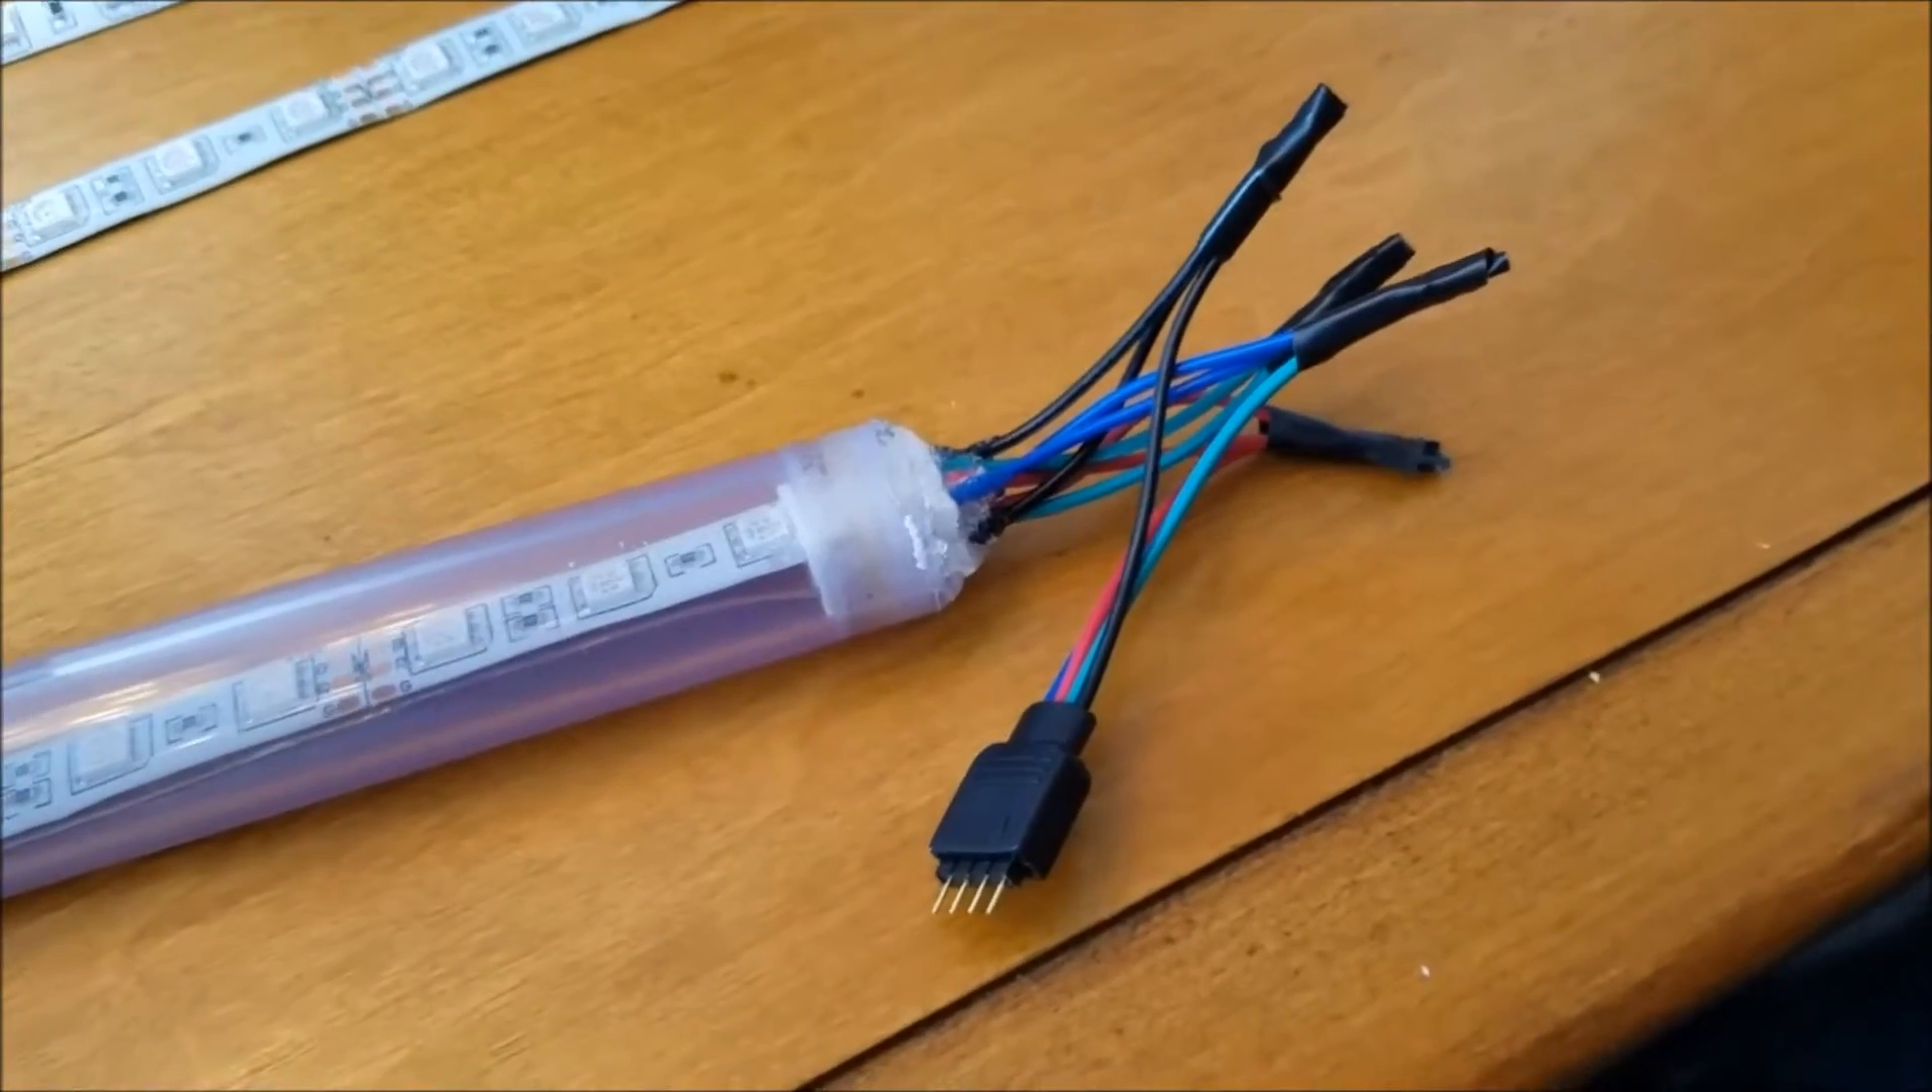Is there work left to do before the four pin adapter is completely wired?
No.